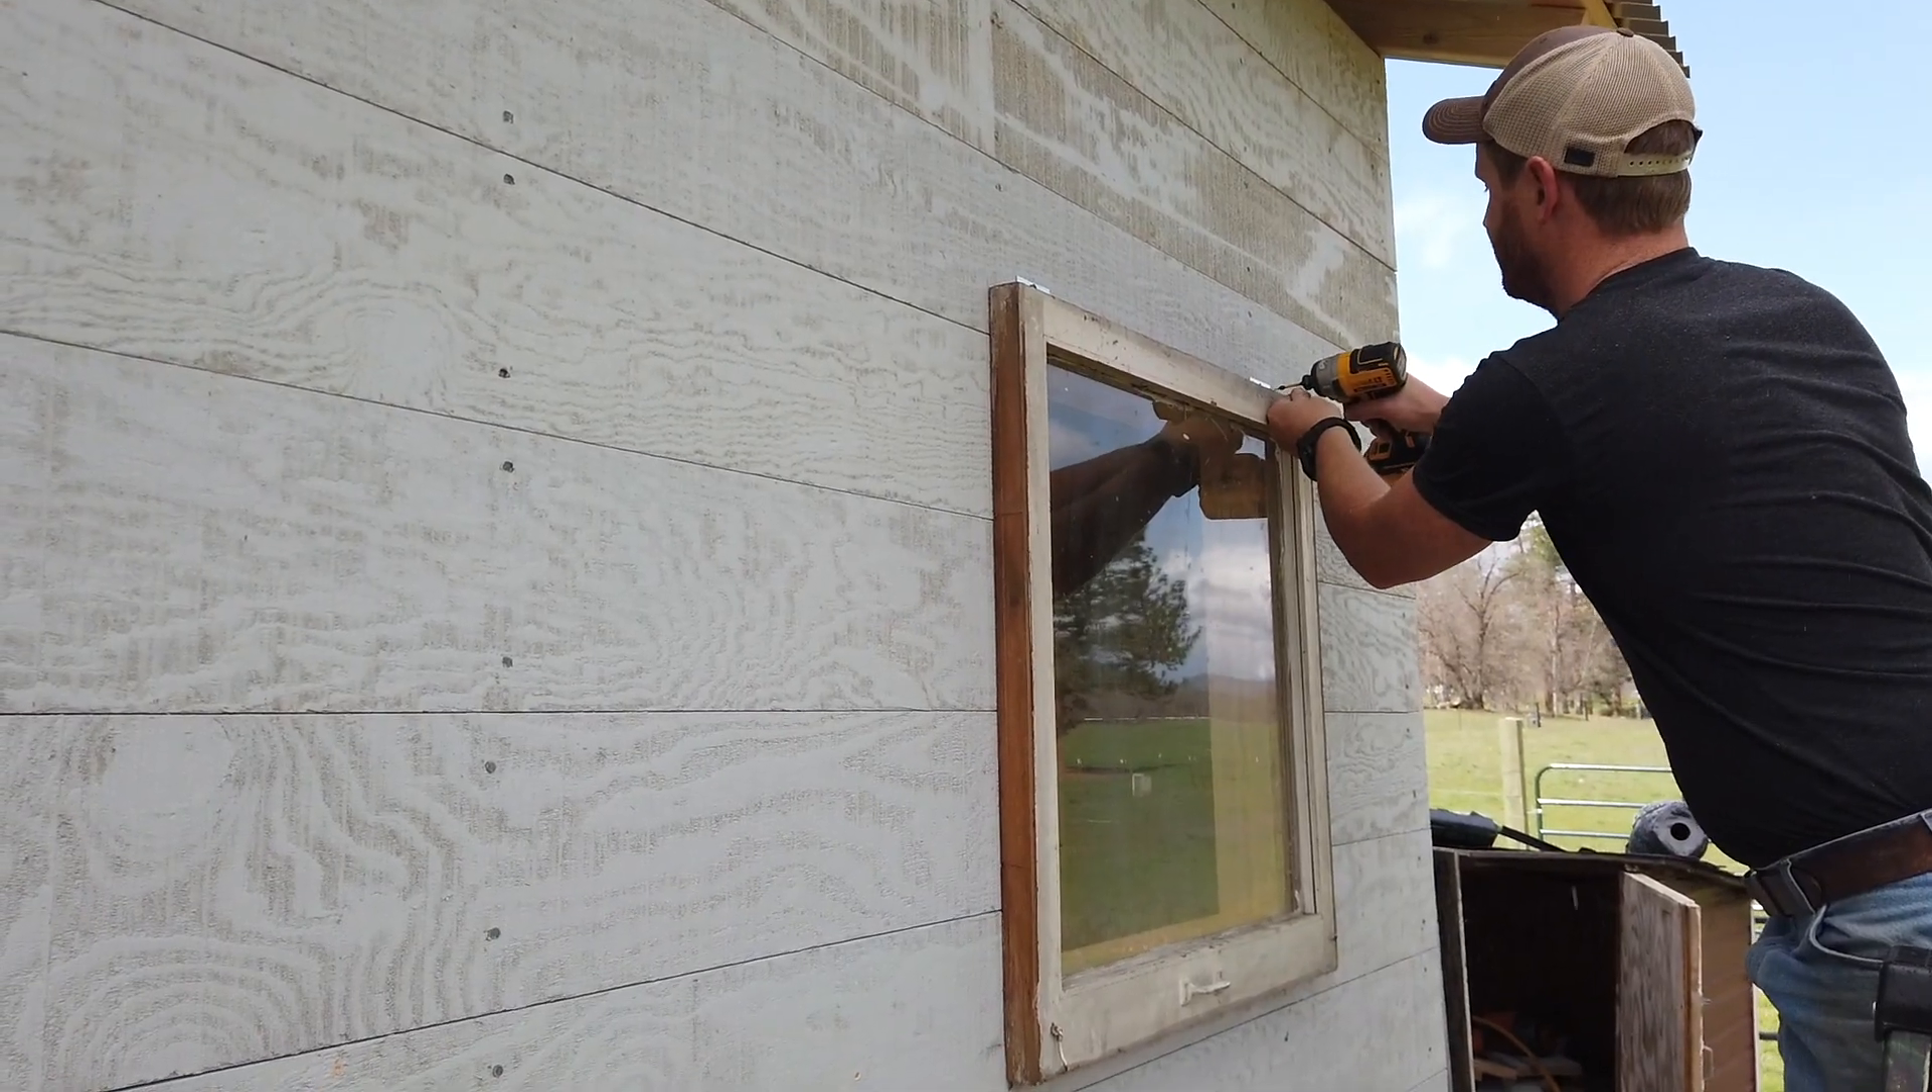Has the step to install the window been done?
No.